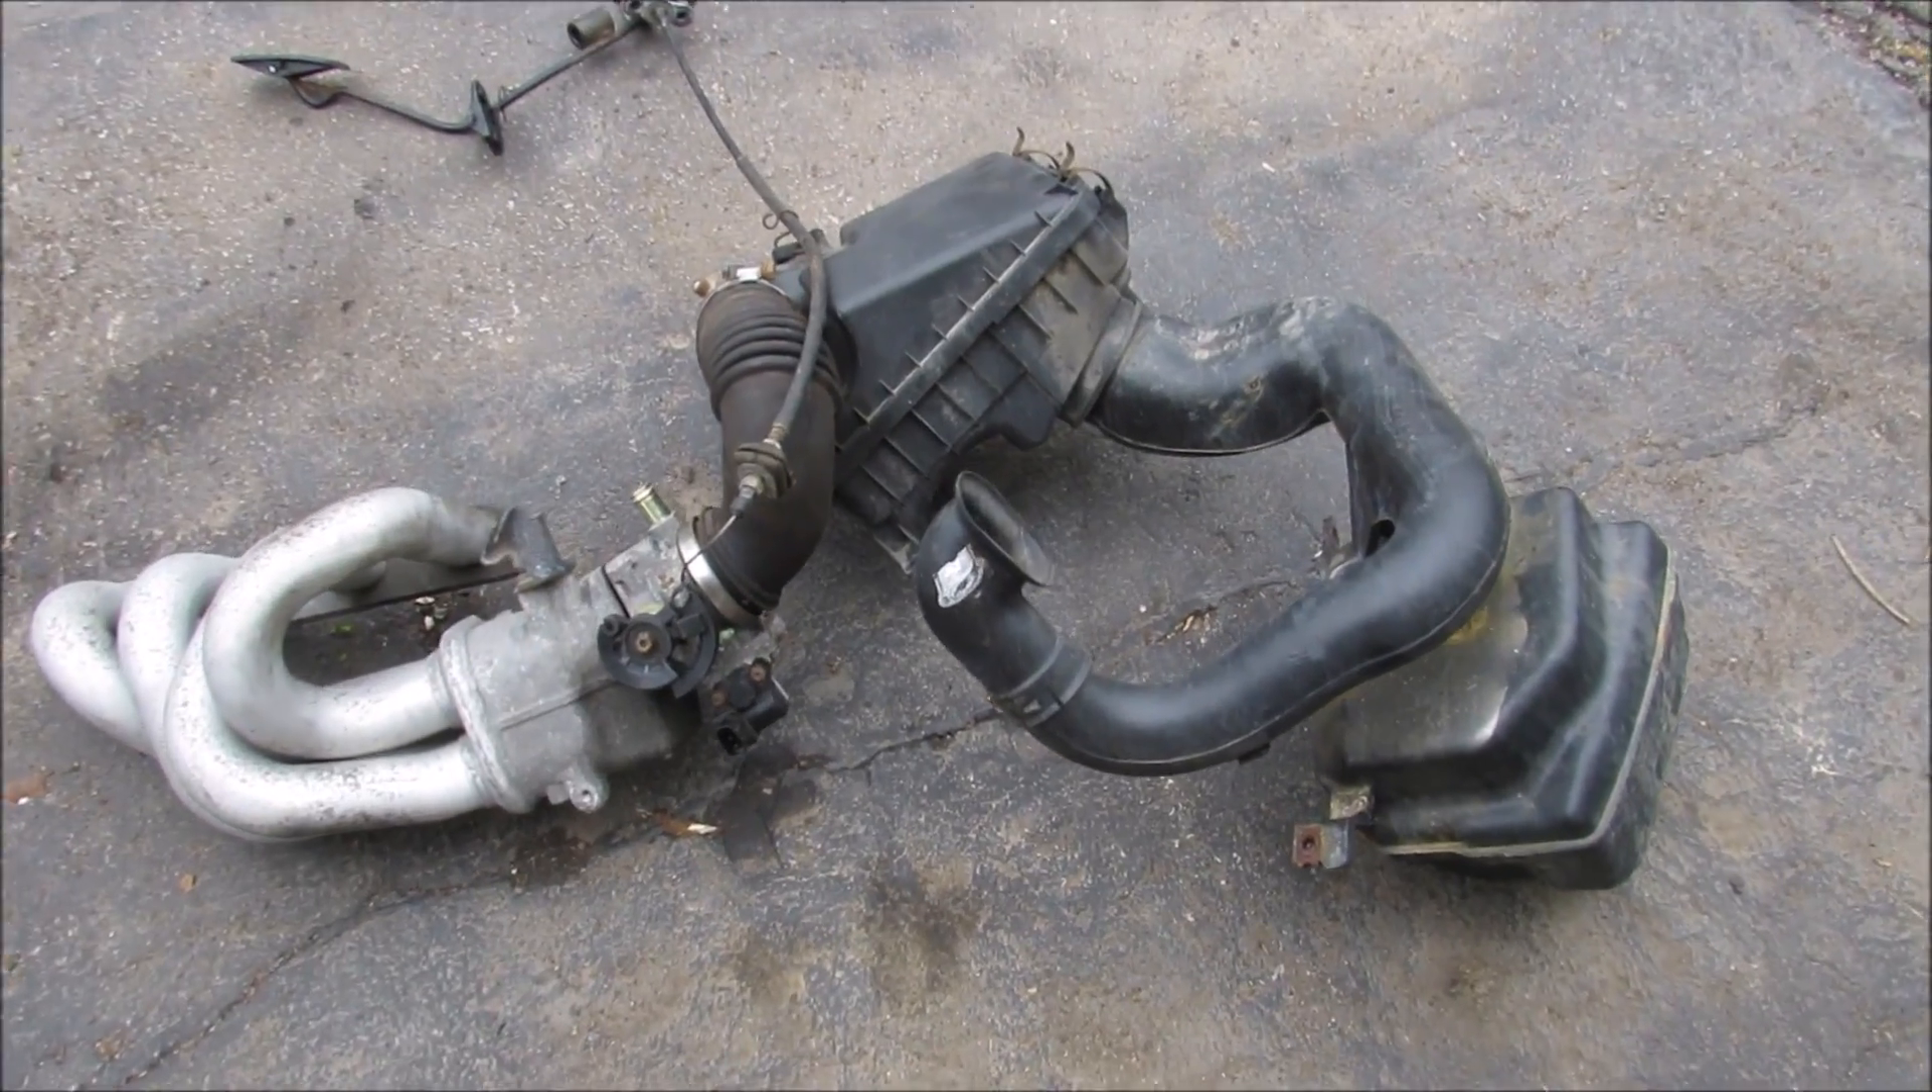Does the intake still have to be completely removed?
No.